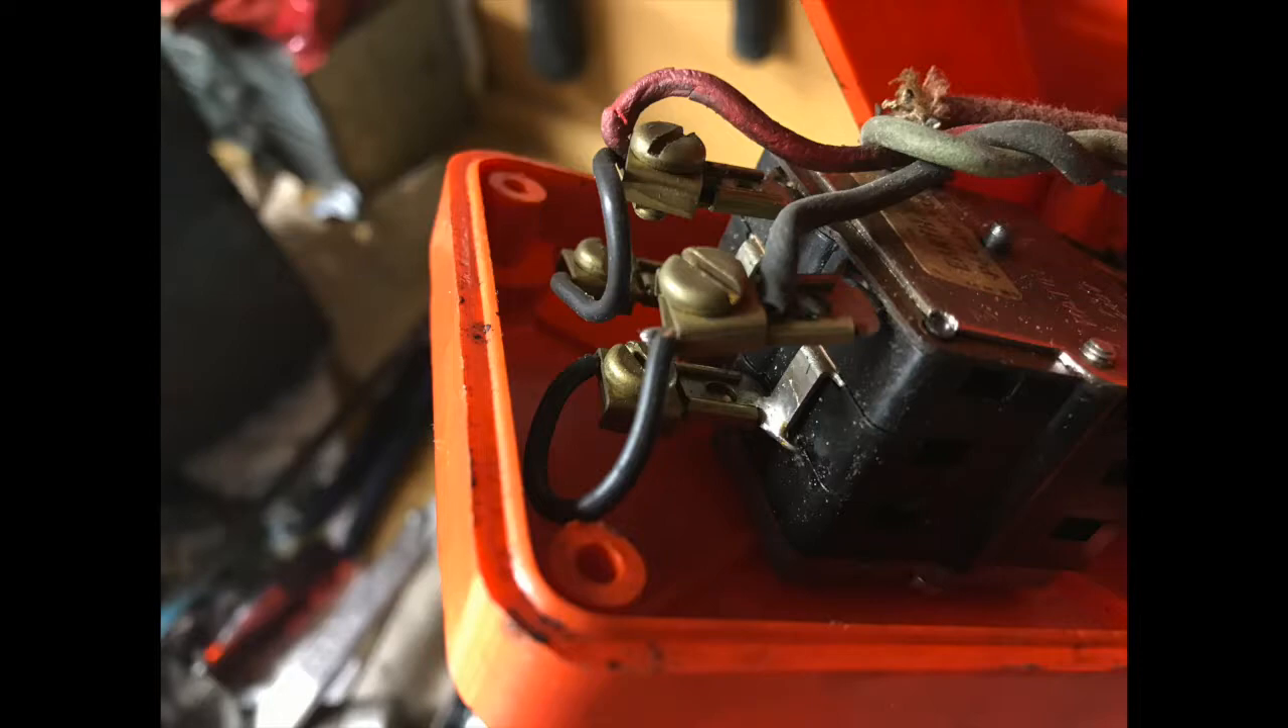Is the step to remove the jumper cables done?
No.